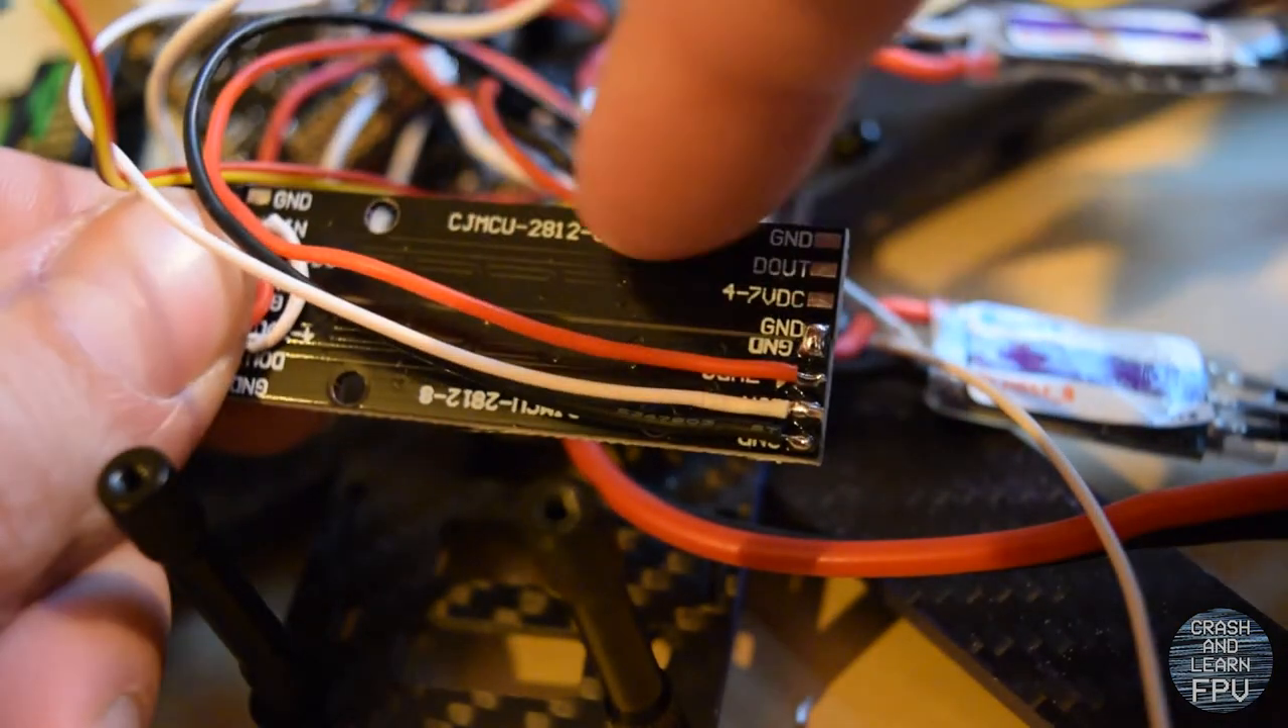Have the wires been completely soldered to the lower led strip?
Yes.